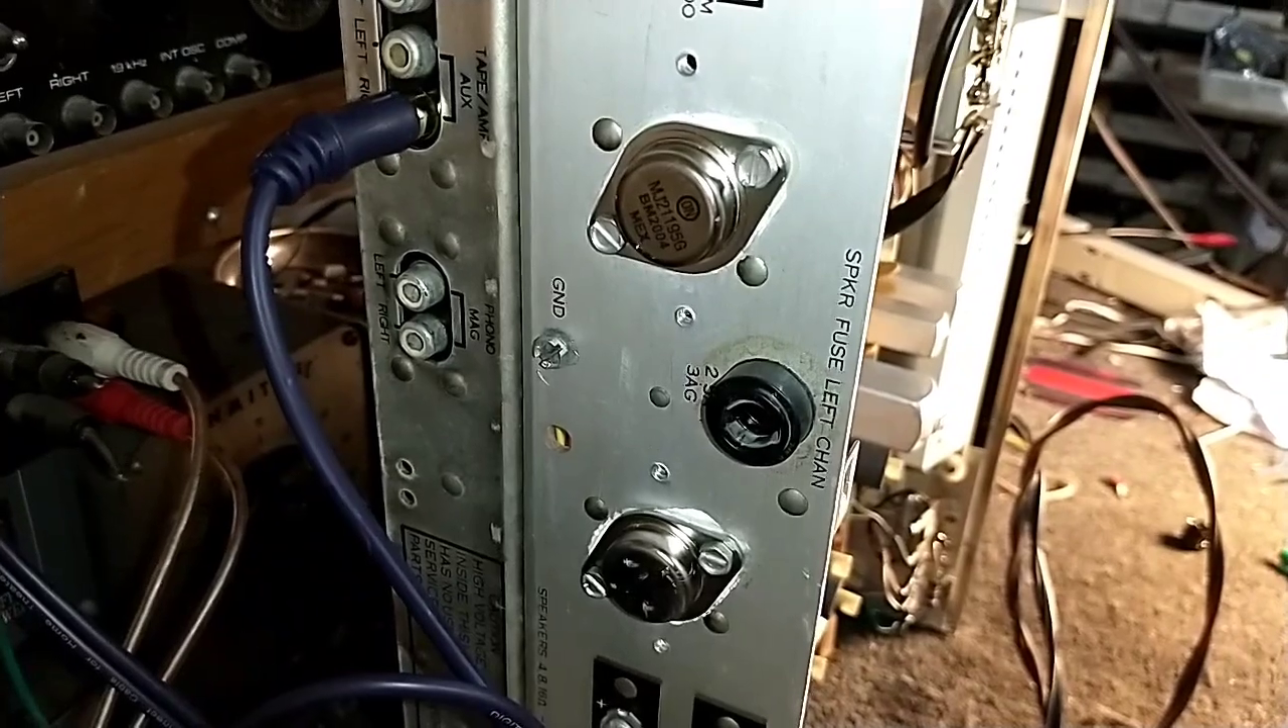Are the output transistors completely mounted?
Yes.